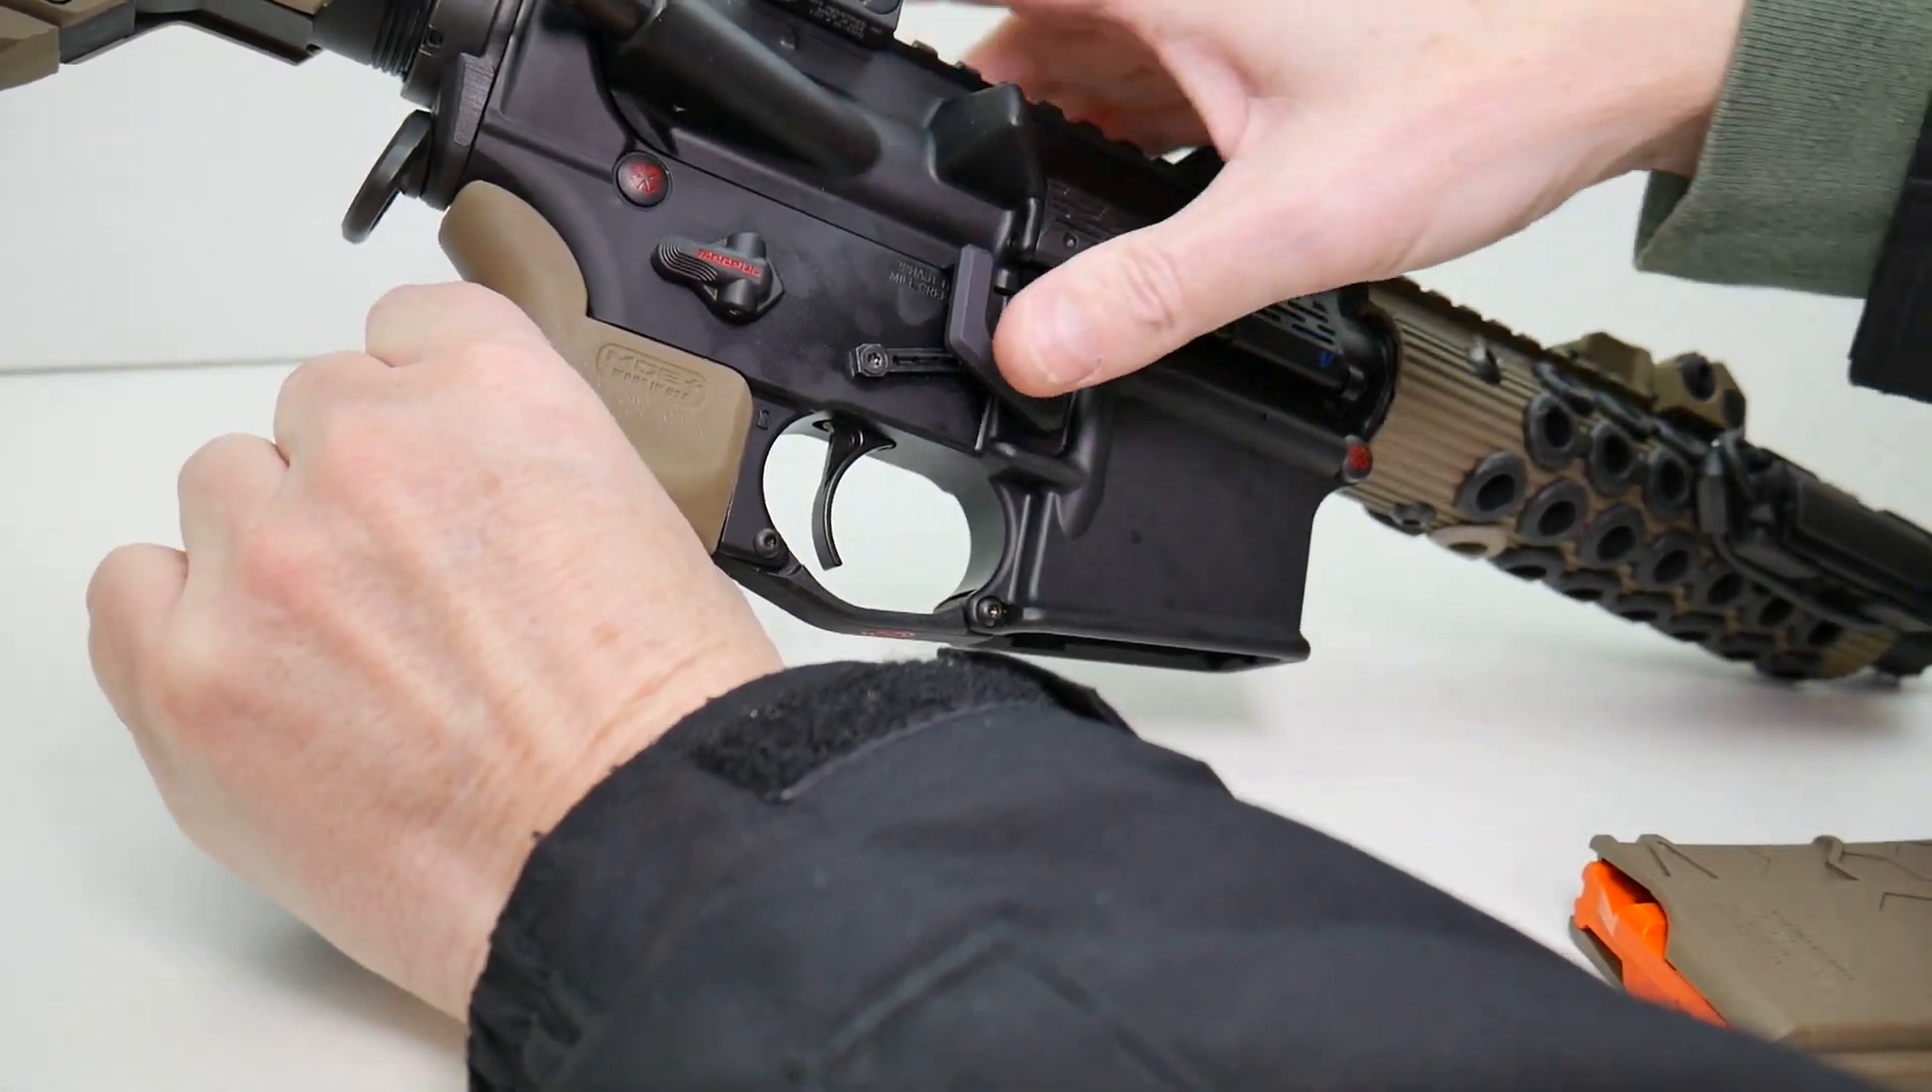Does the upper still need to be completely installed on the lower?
No.